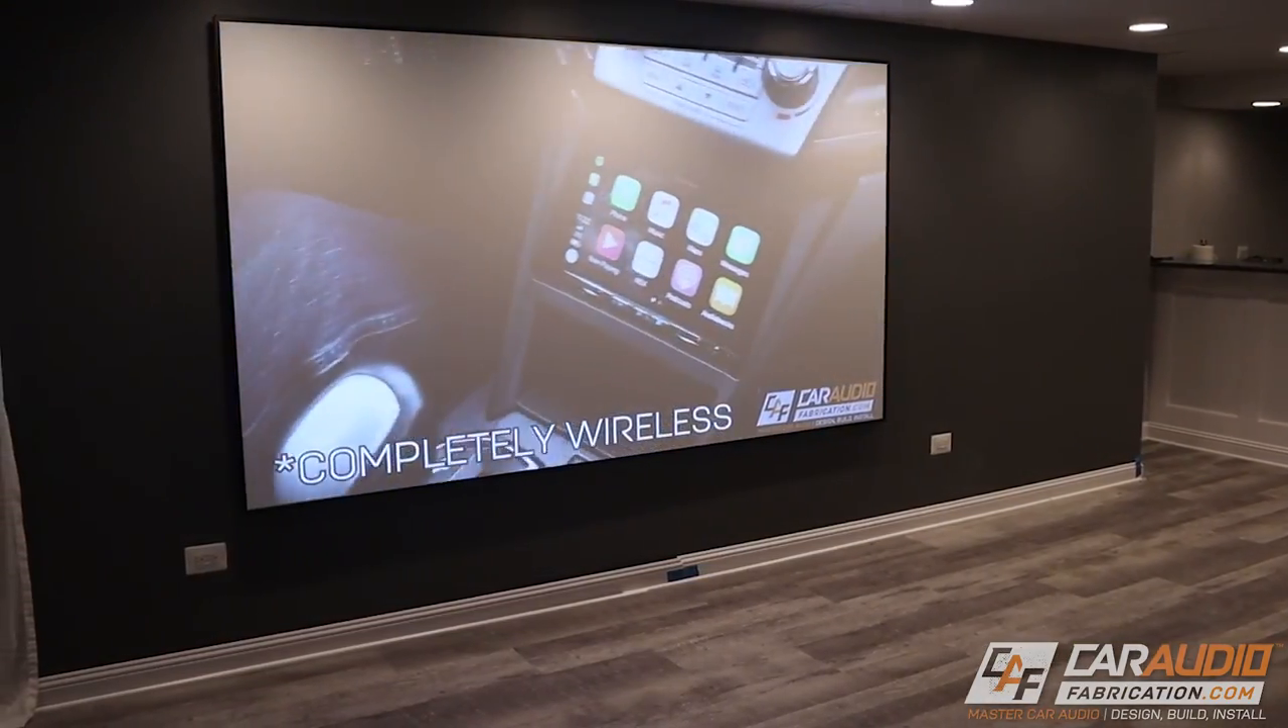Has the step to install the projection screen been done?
Yes.